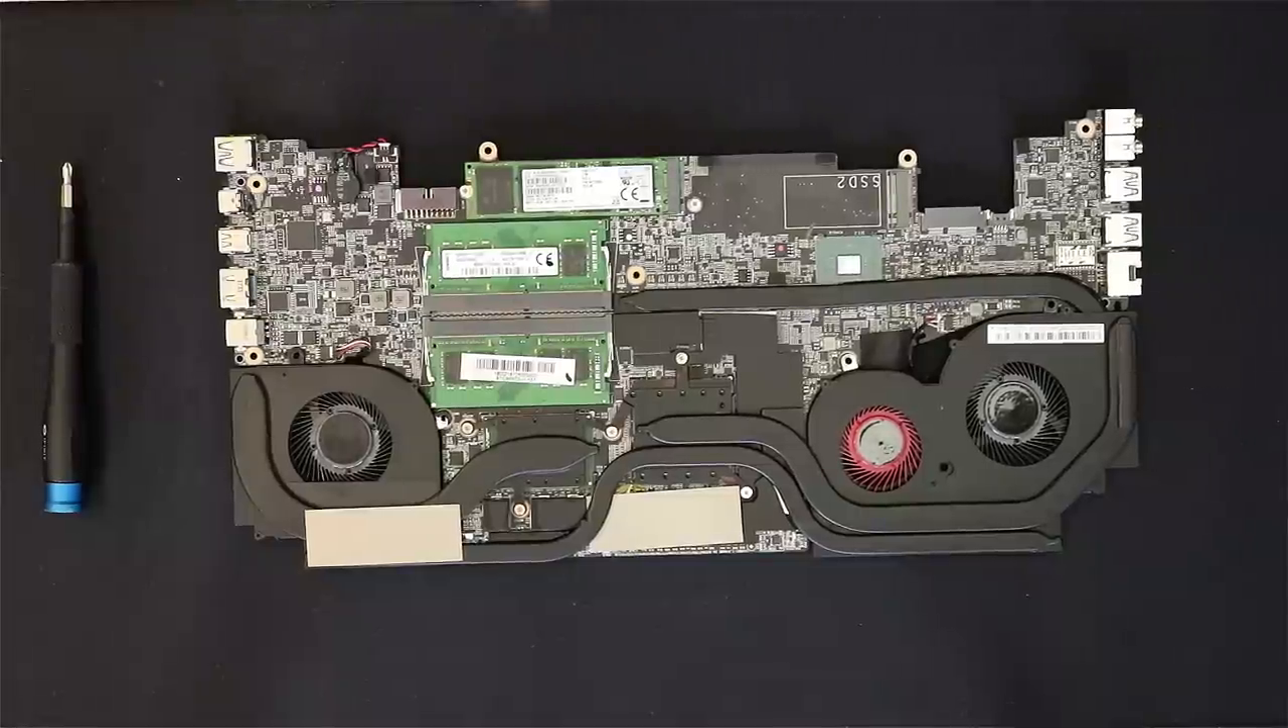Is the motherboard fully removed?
Yes.